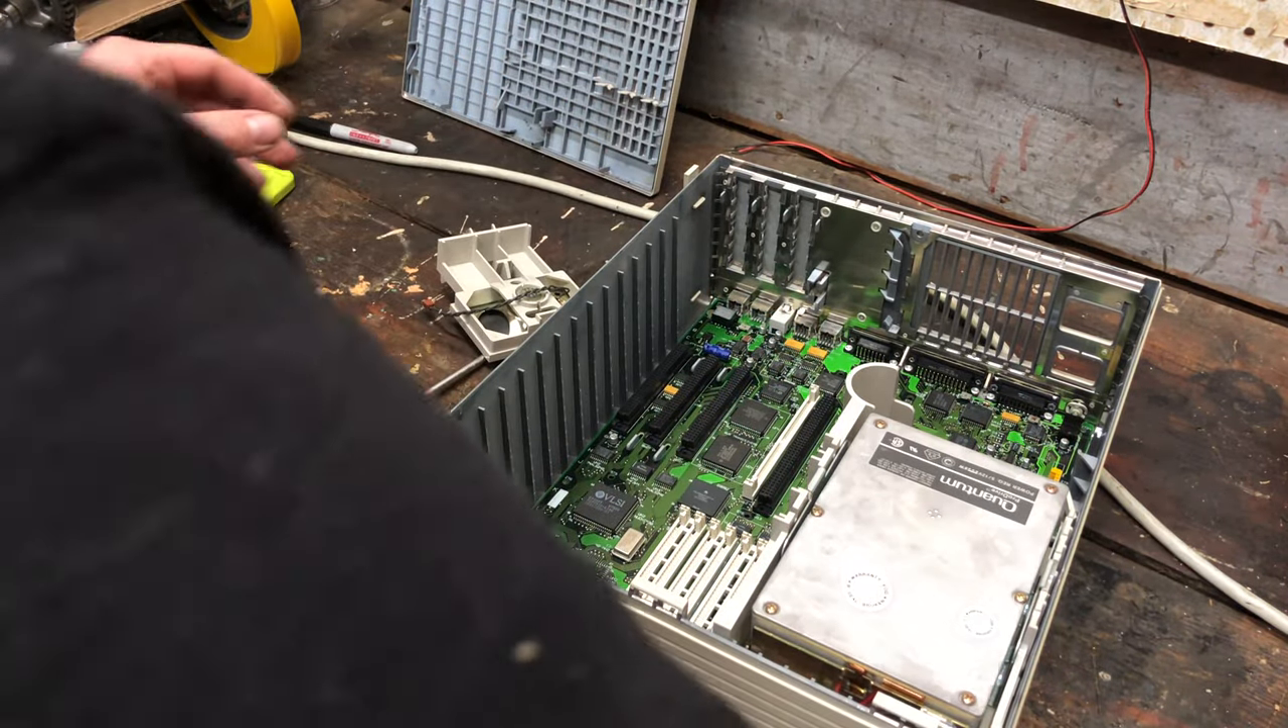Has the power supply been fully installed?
No.